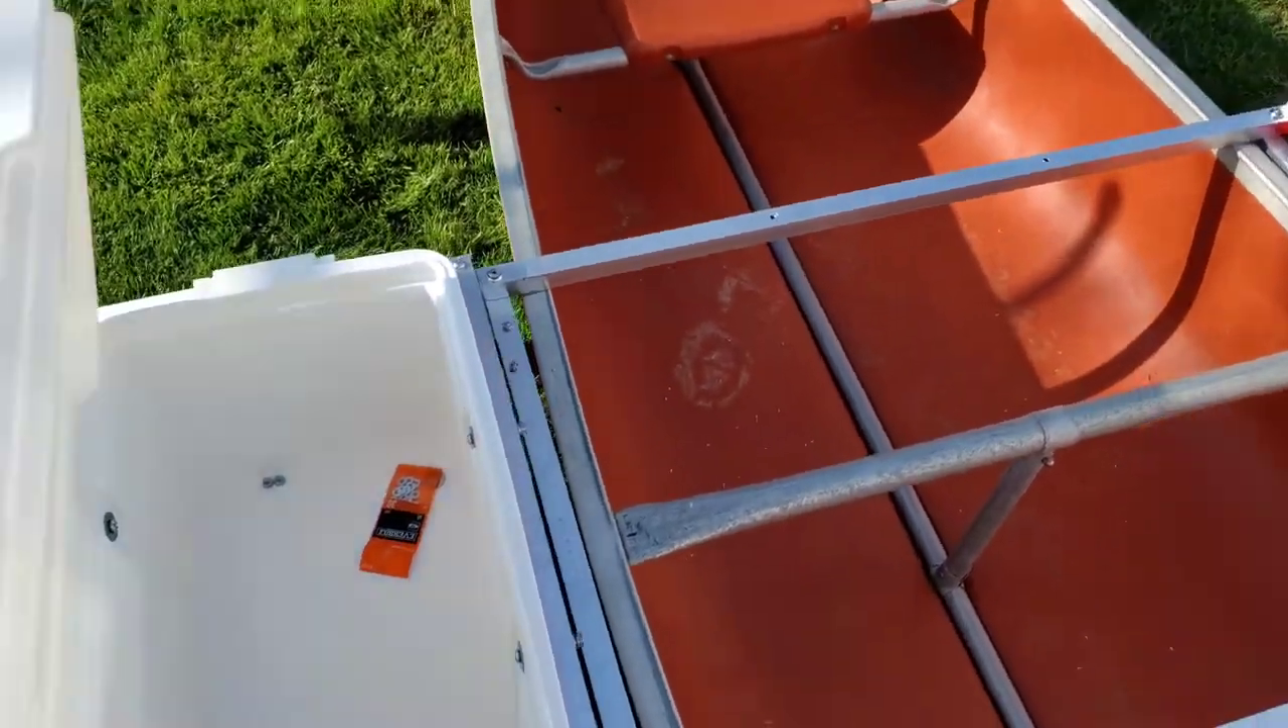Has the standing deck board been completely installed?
No.